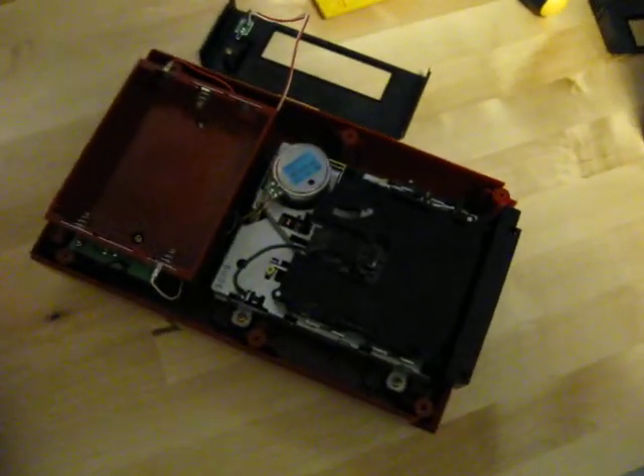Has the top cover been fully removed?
Yes.